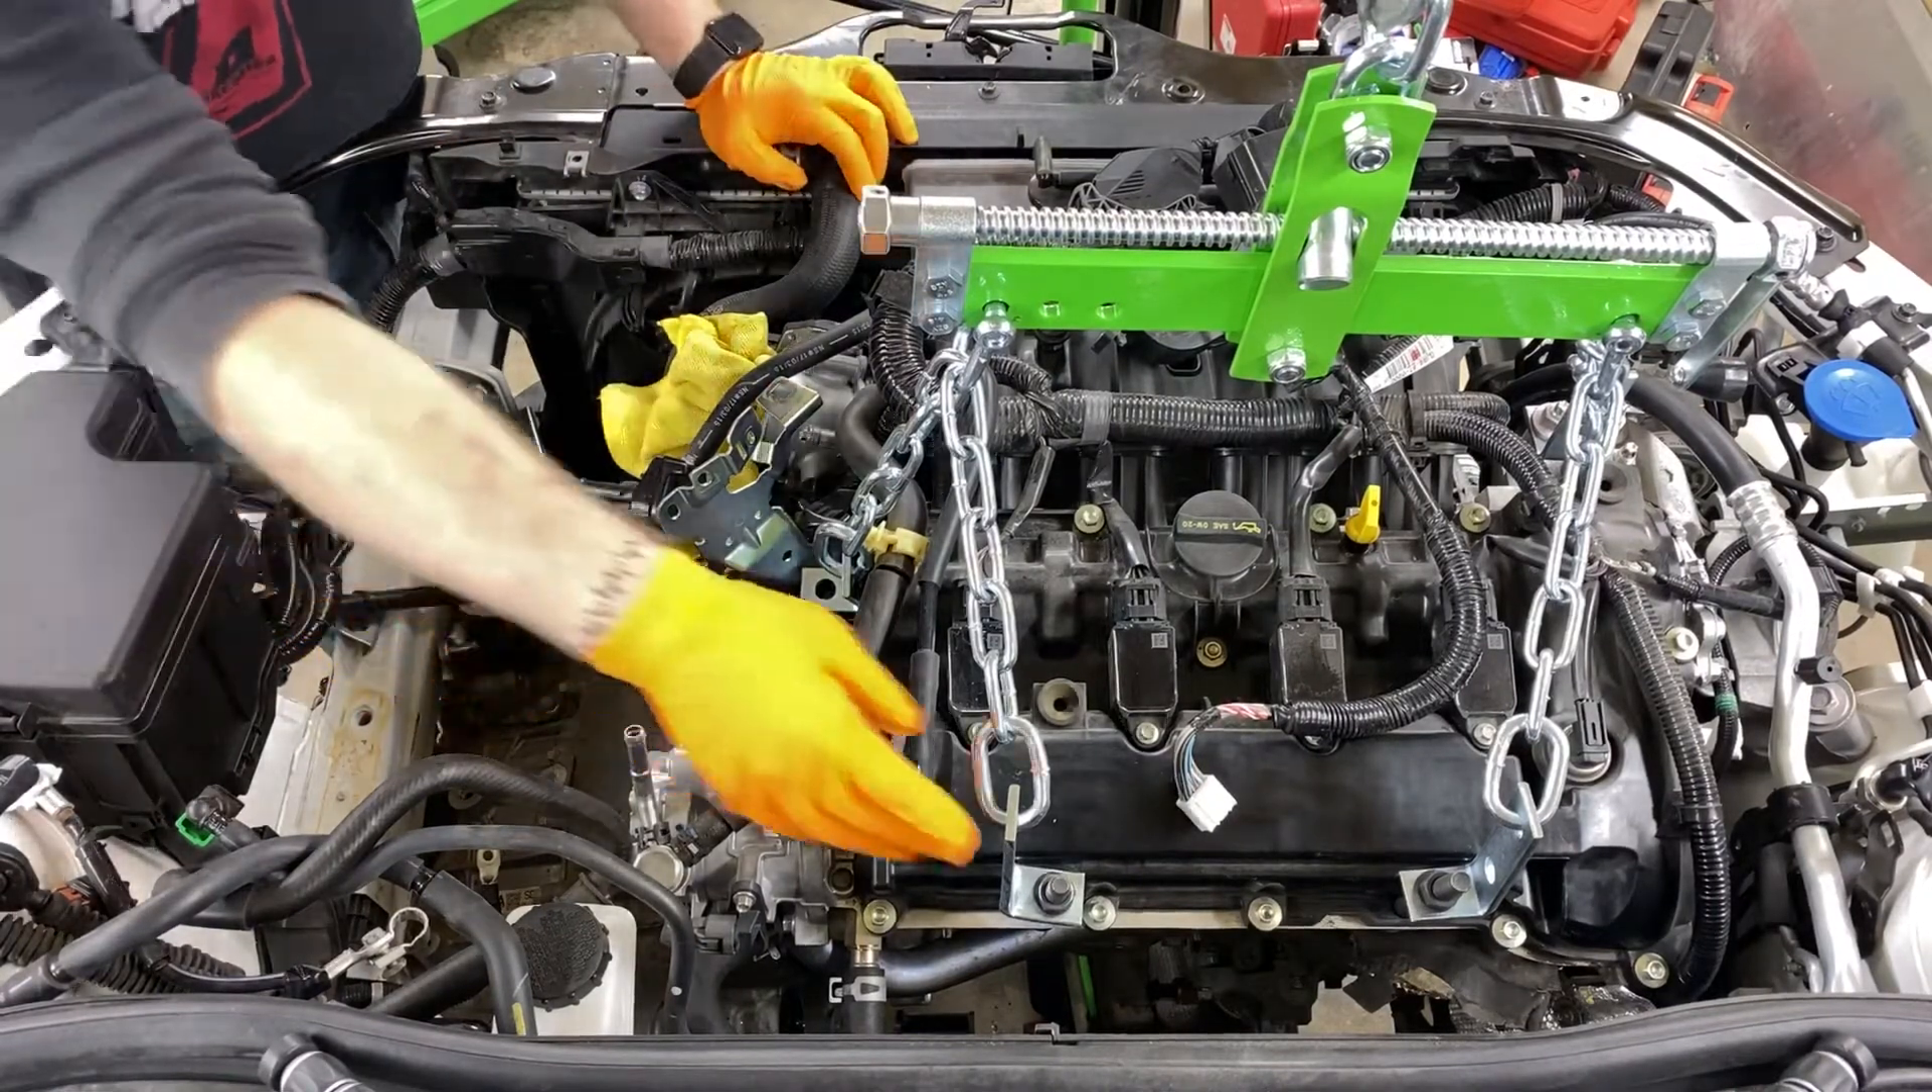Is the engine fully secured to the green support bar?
Yes.